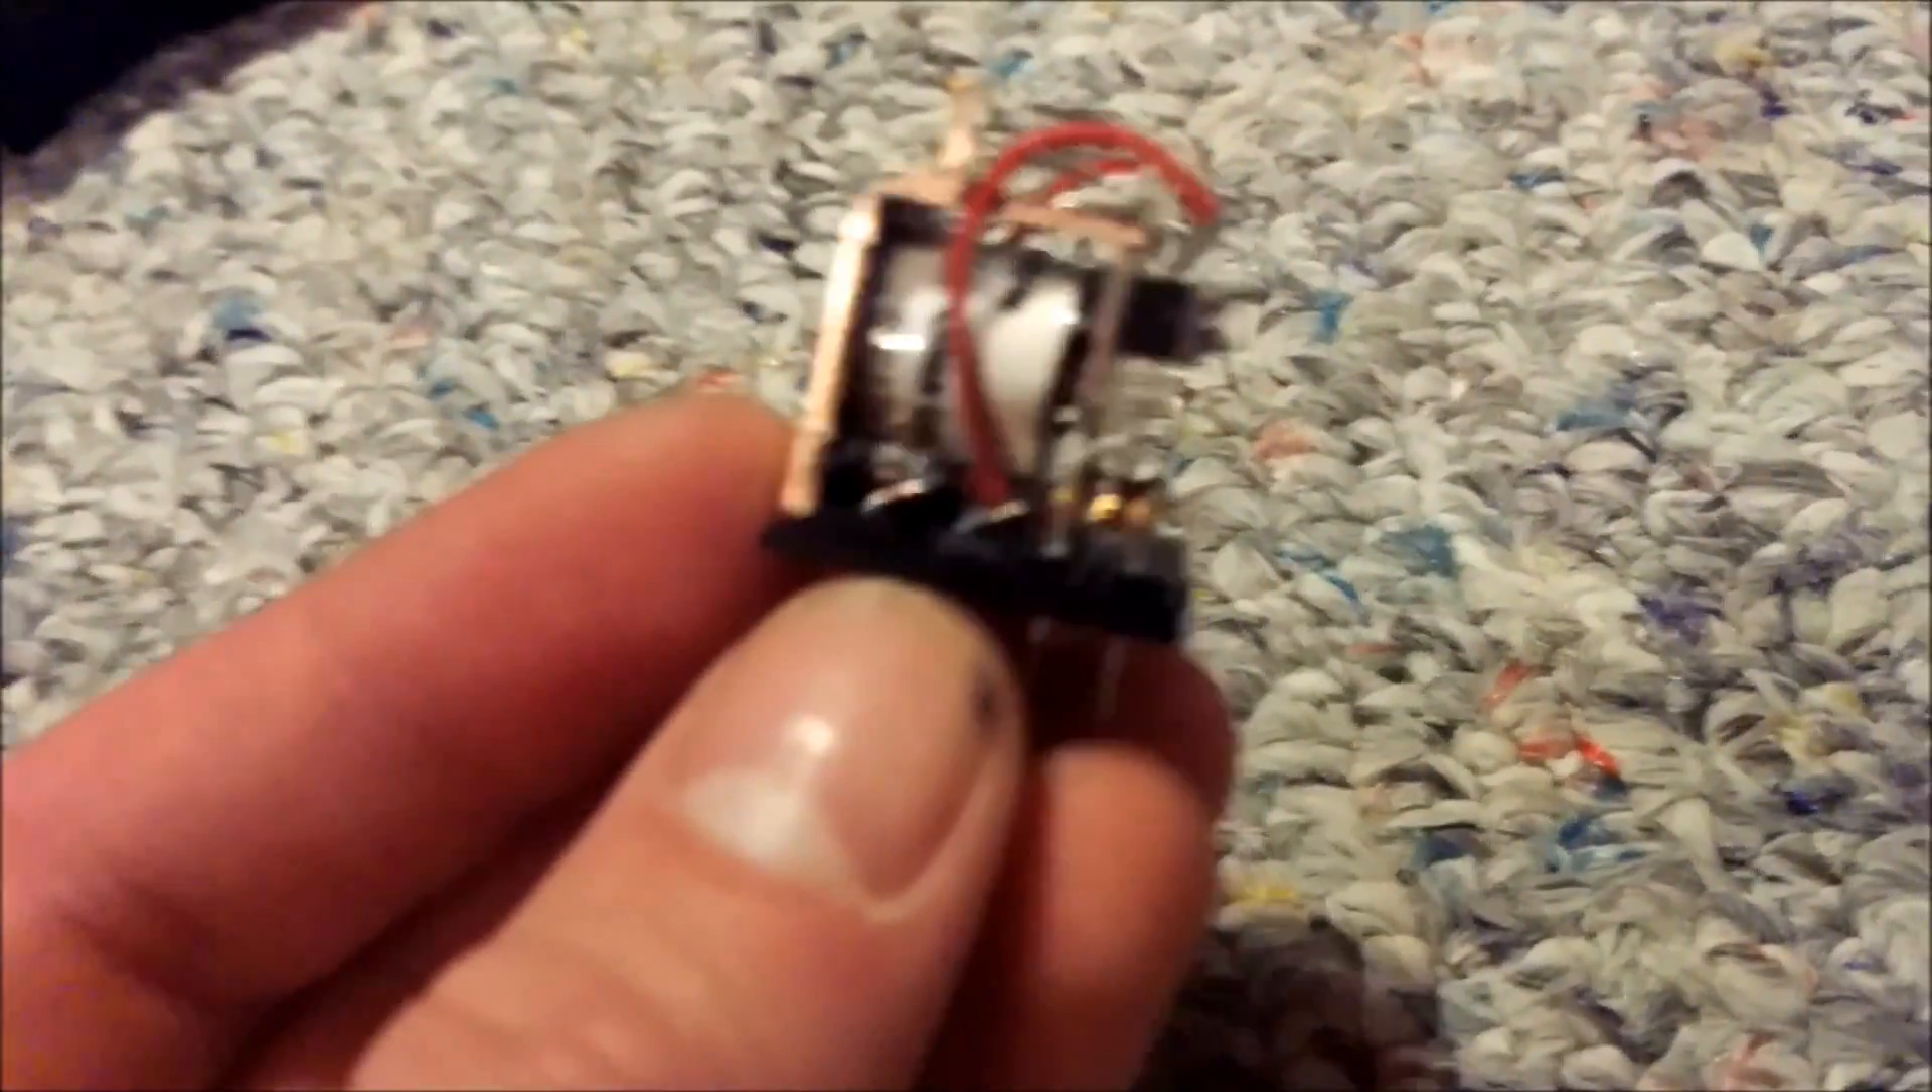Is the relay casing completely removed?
Yes.